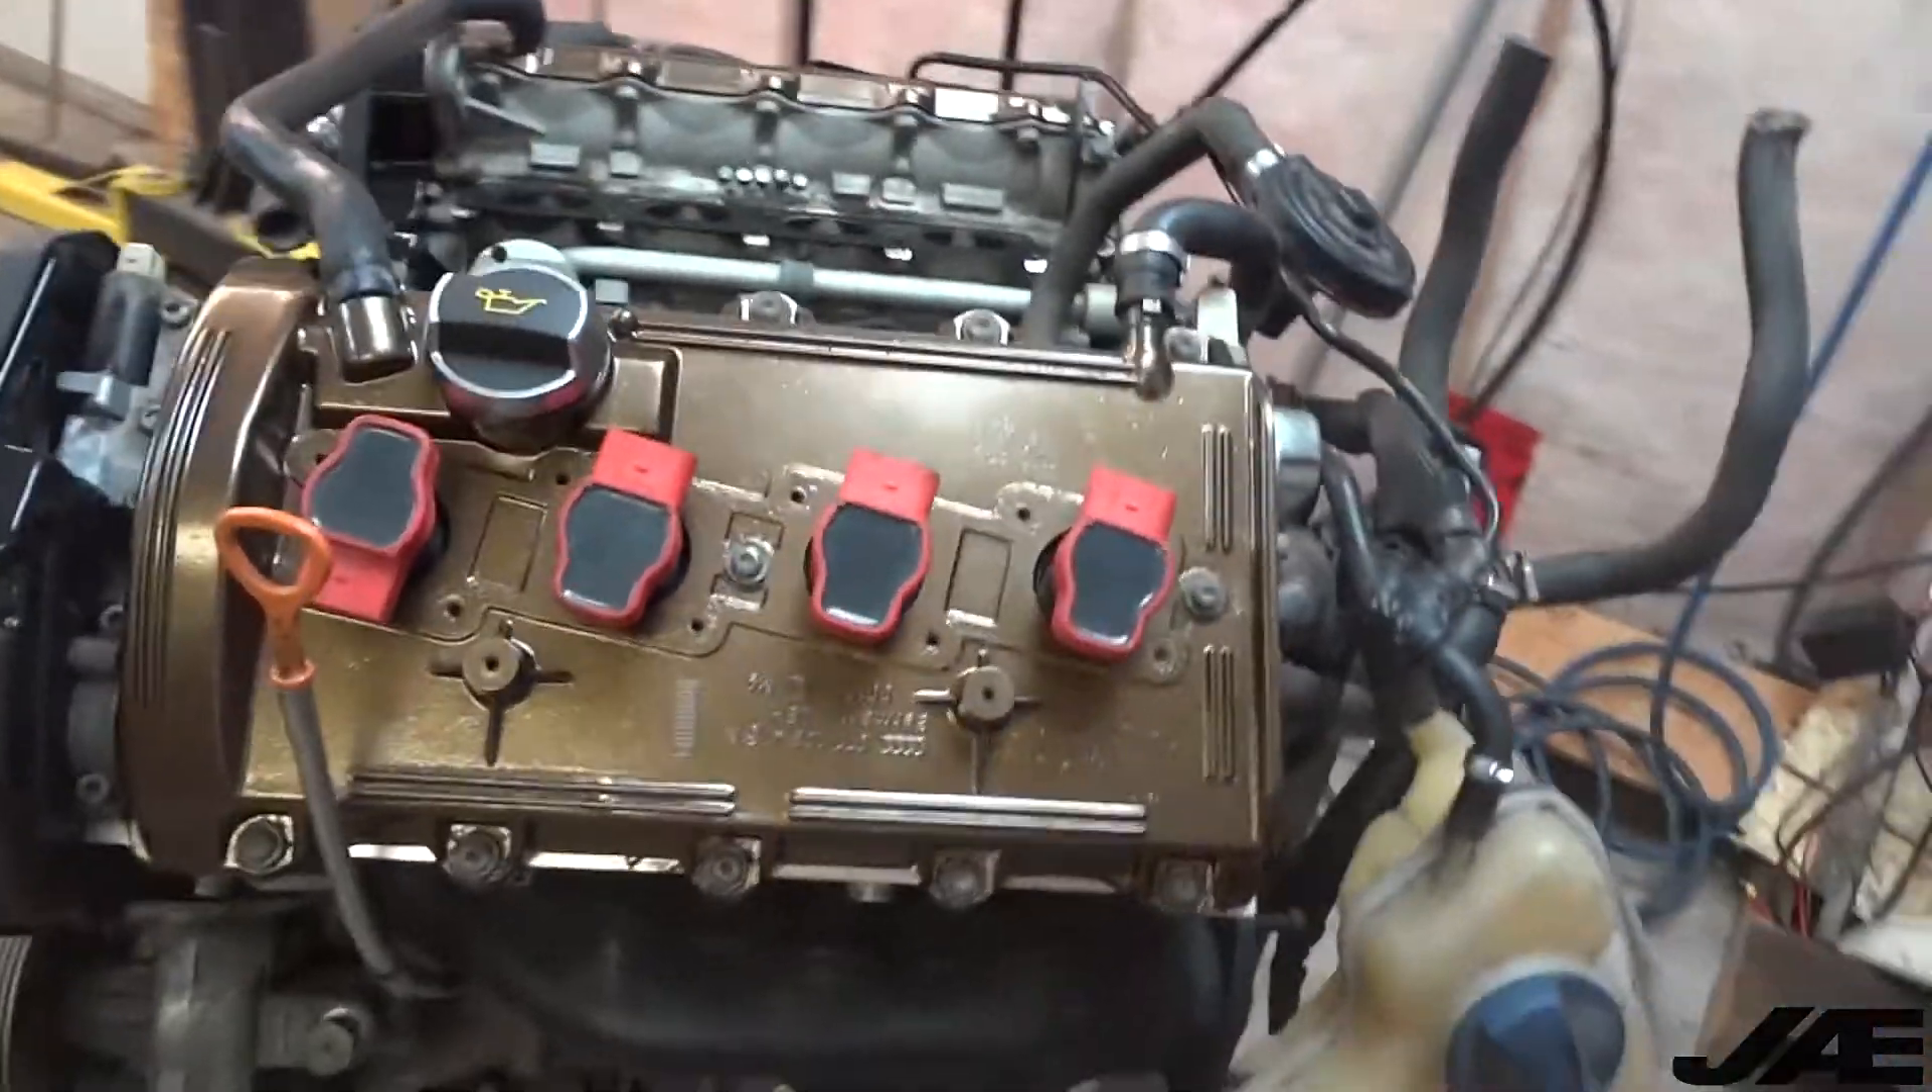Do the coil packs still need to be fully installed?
No.